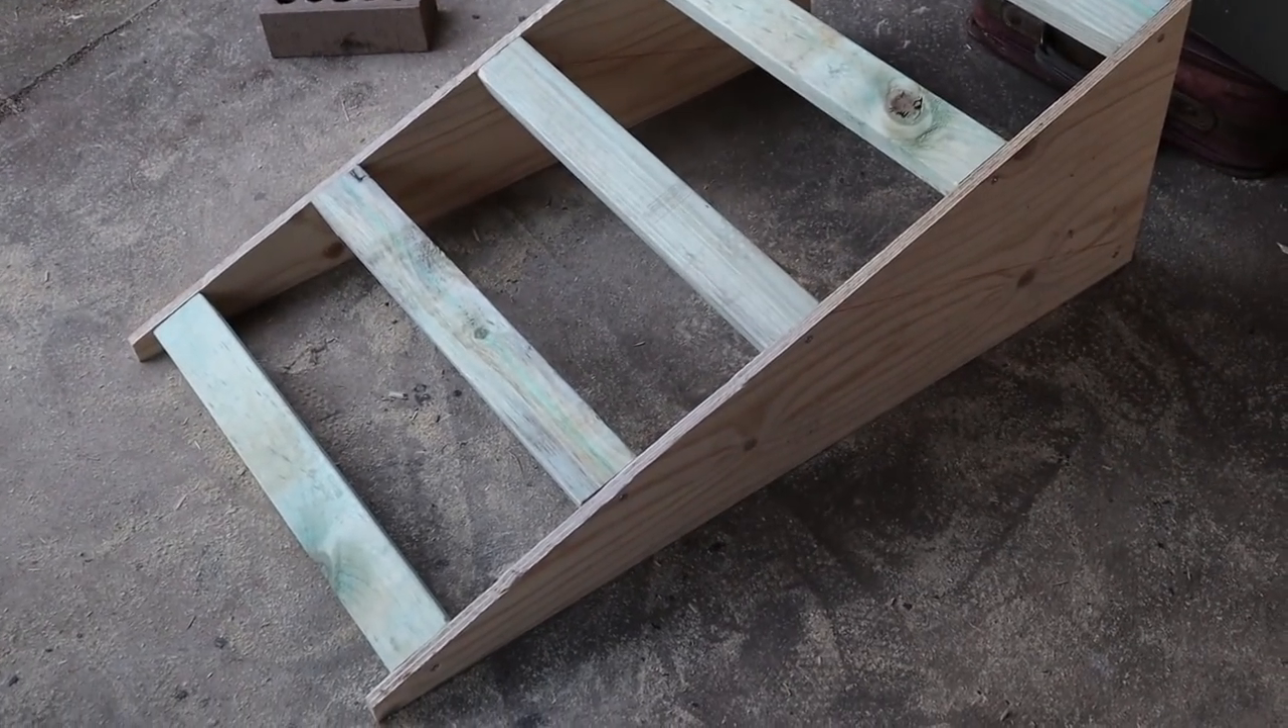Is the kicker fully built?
No.